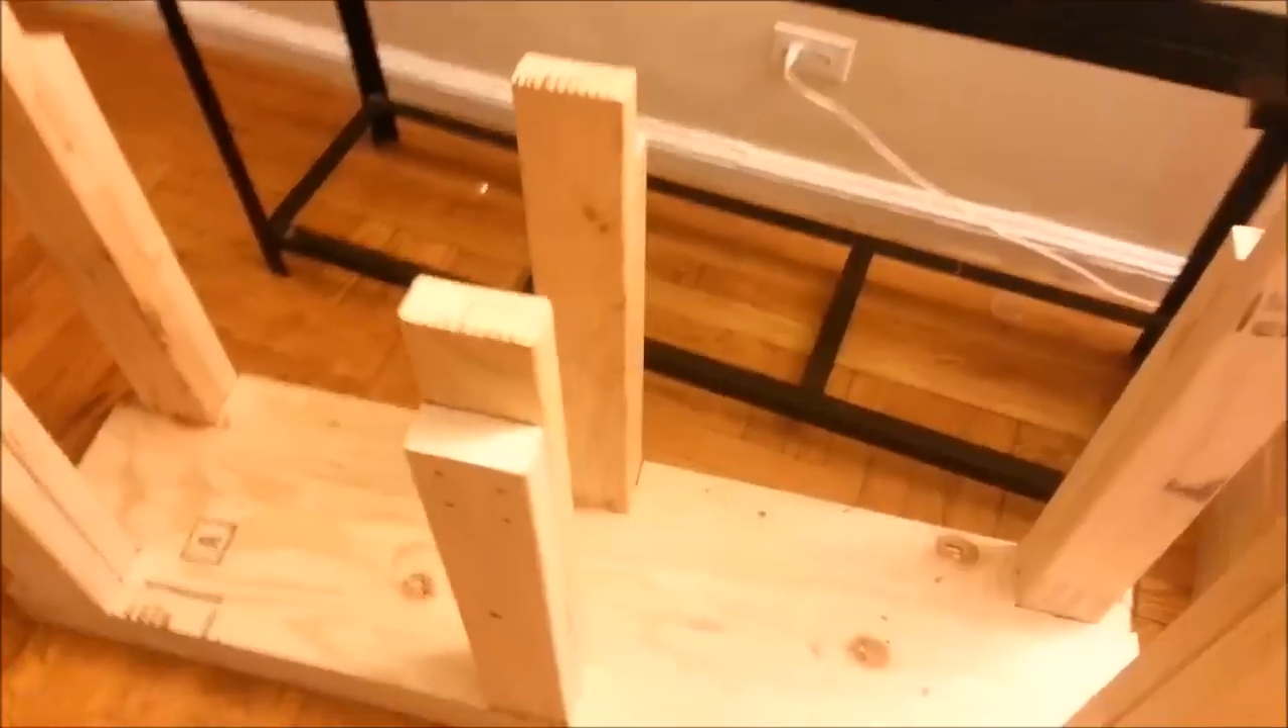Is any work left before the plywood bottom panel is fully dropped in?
No.